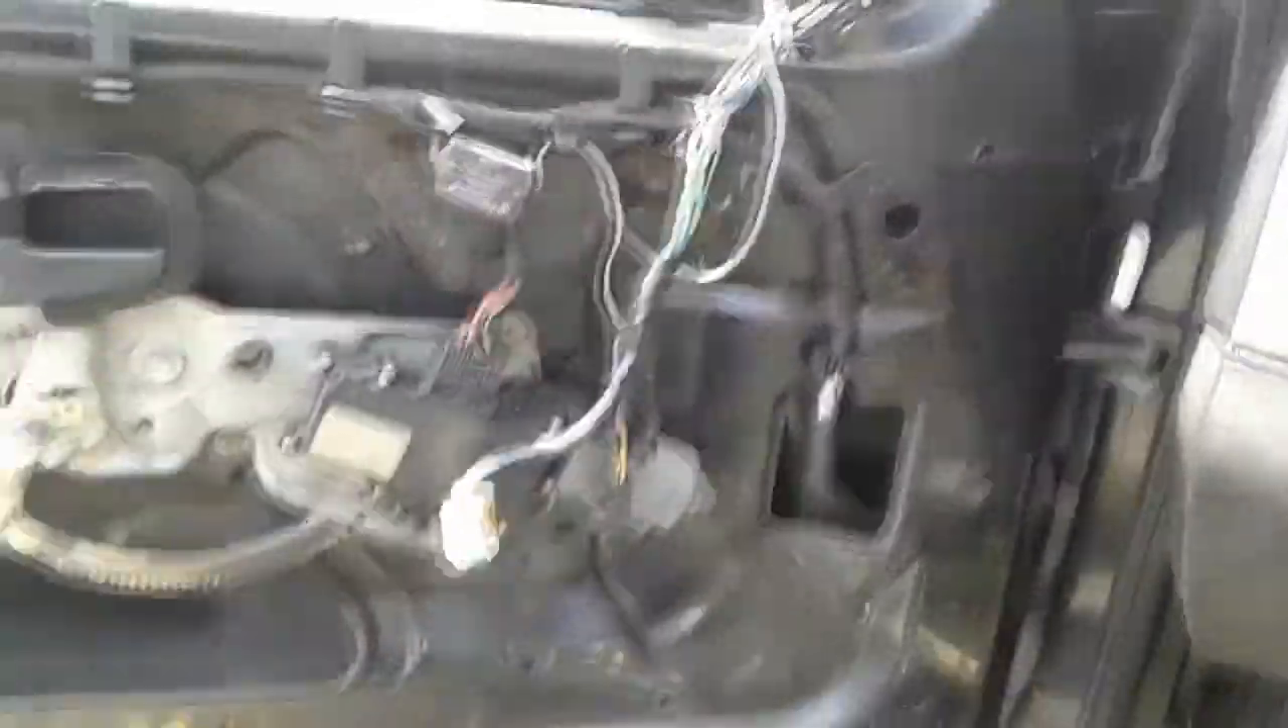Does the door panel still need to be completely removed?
No.